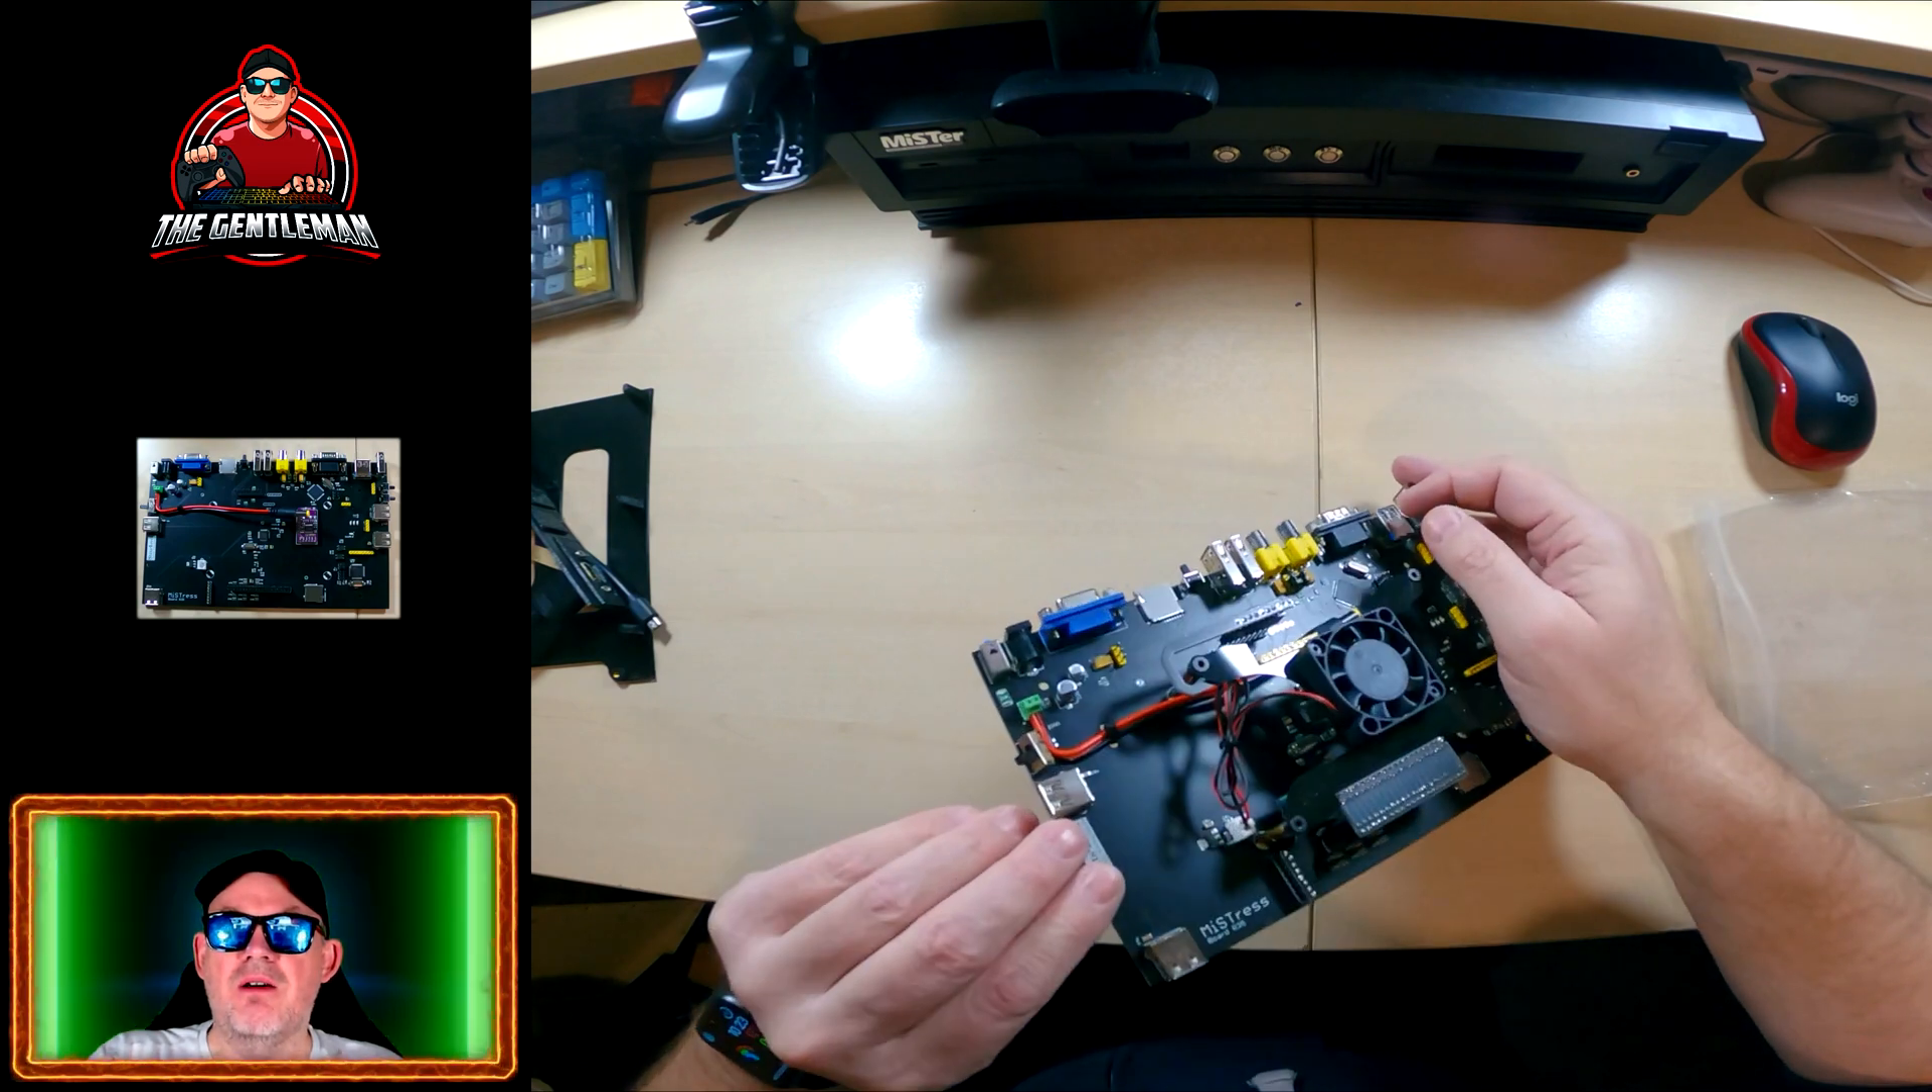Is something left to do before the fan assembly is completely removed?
Yes.